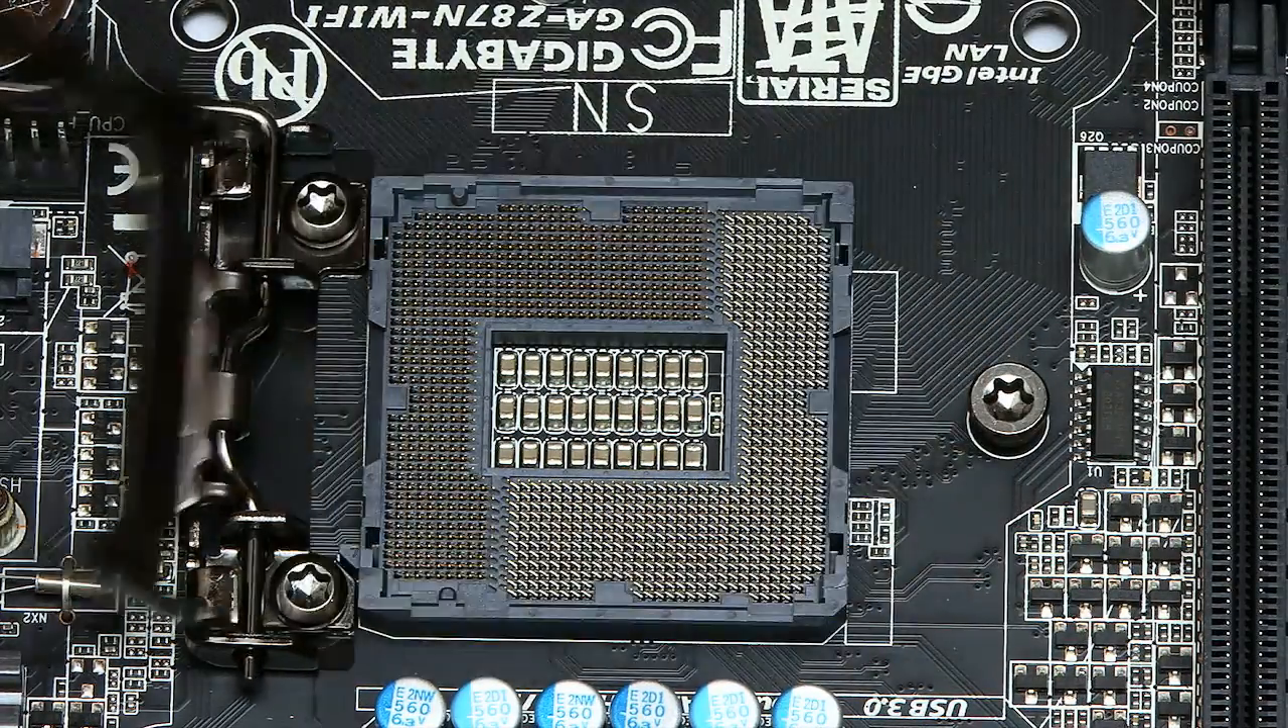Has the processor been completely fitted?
No.